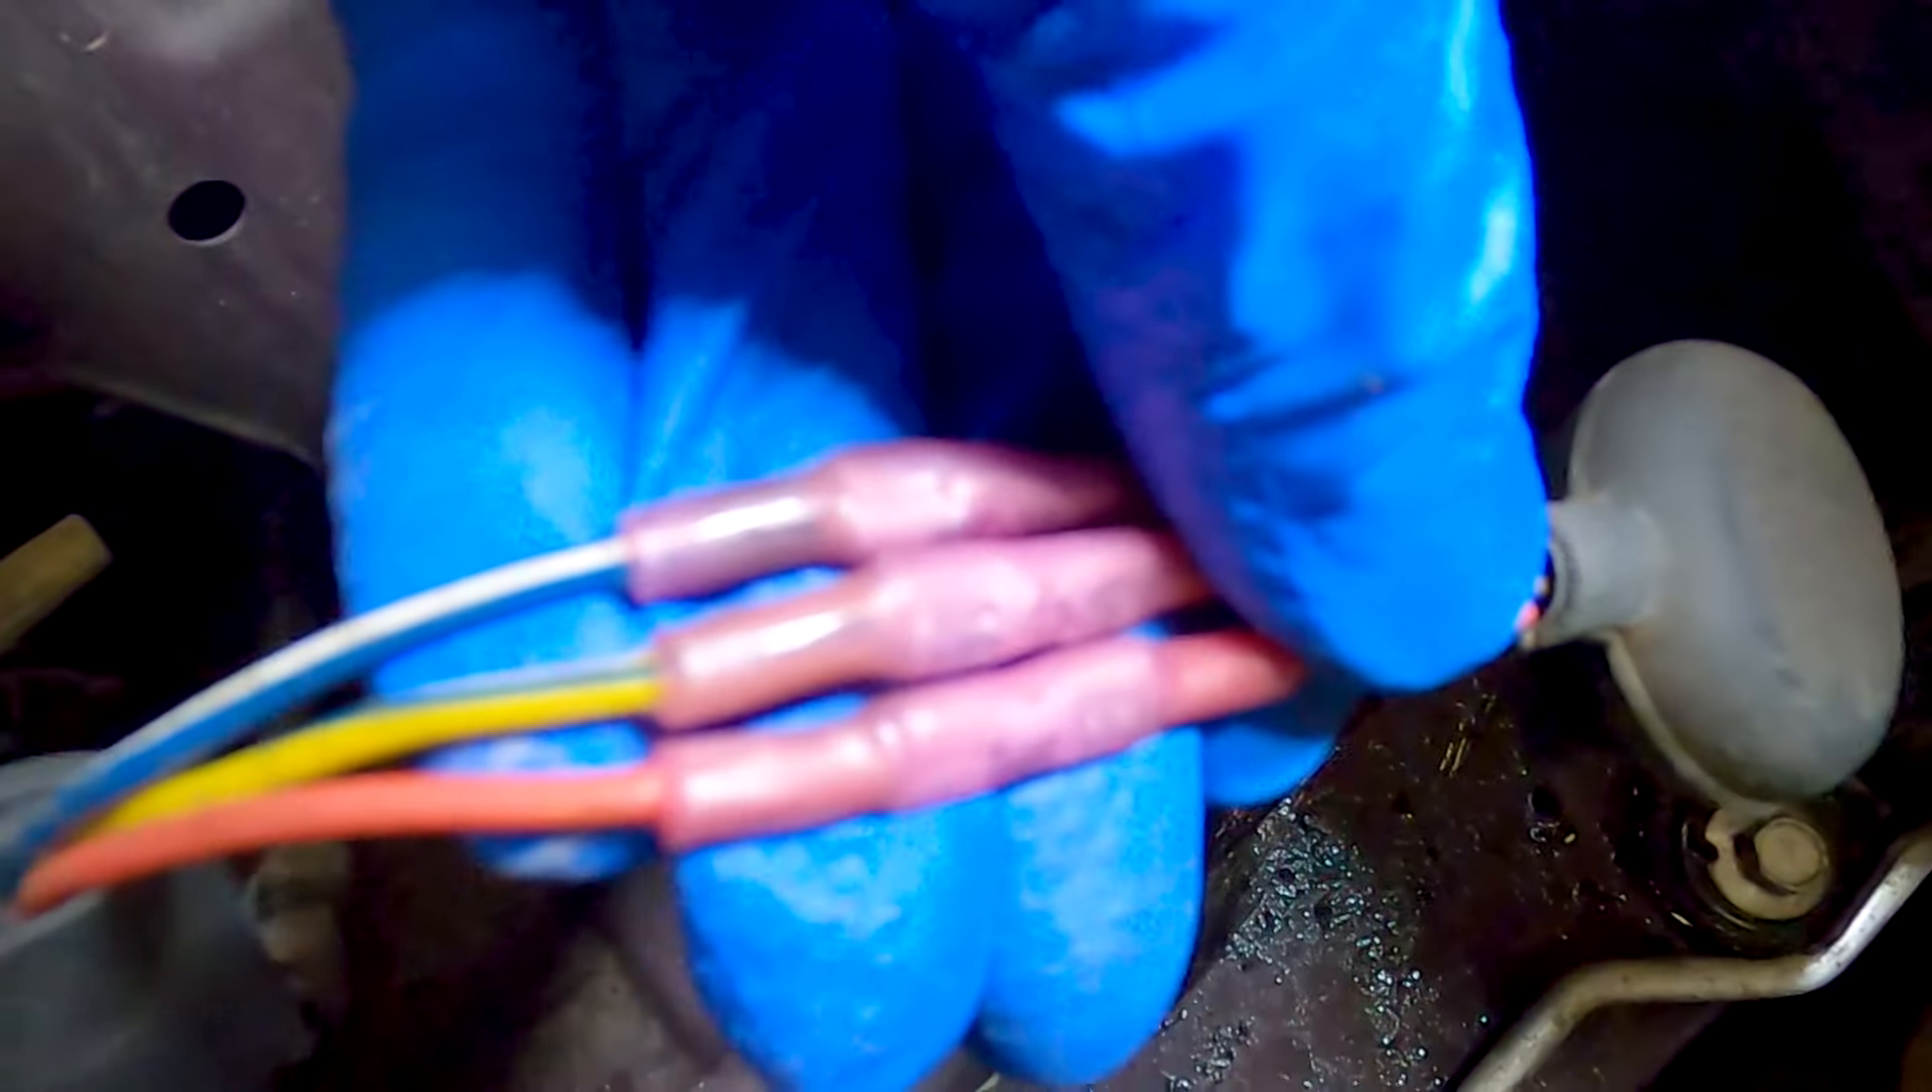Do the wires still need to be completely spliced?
No.